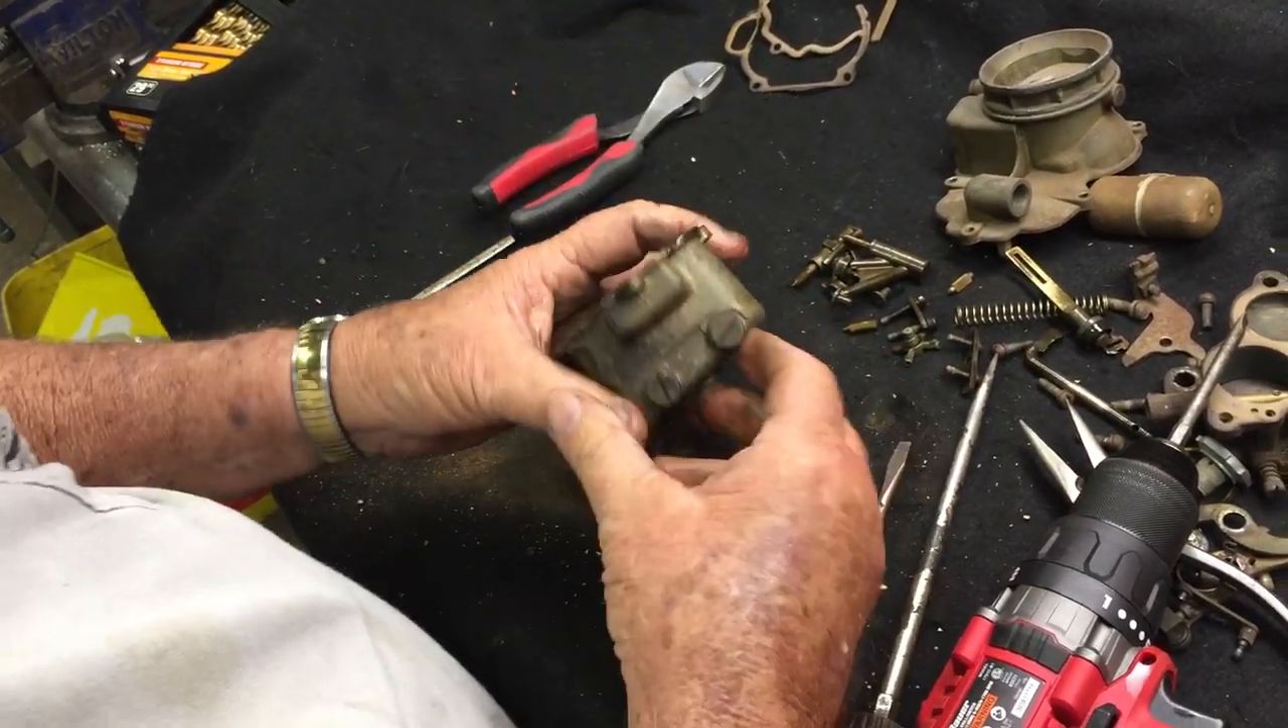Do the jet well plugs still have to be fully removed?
Yes.